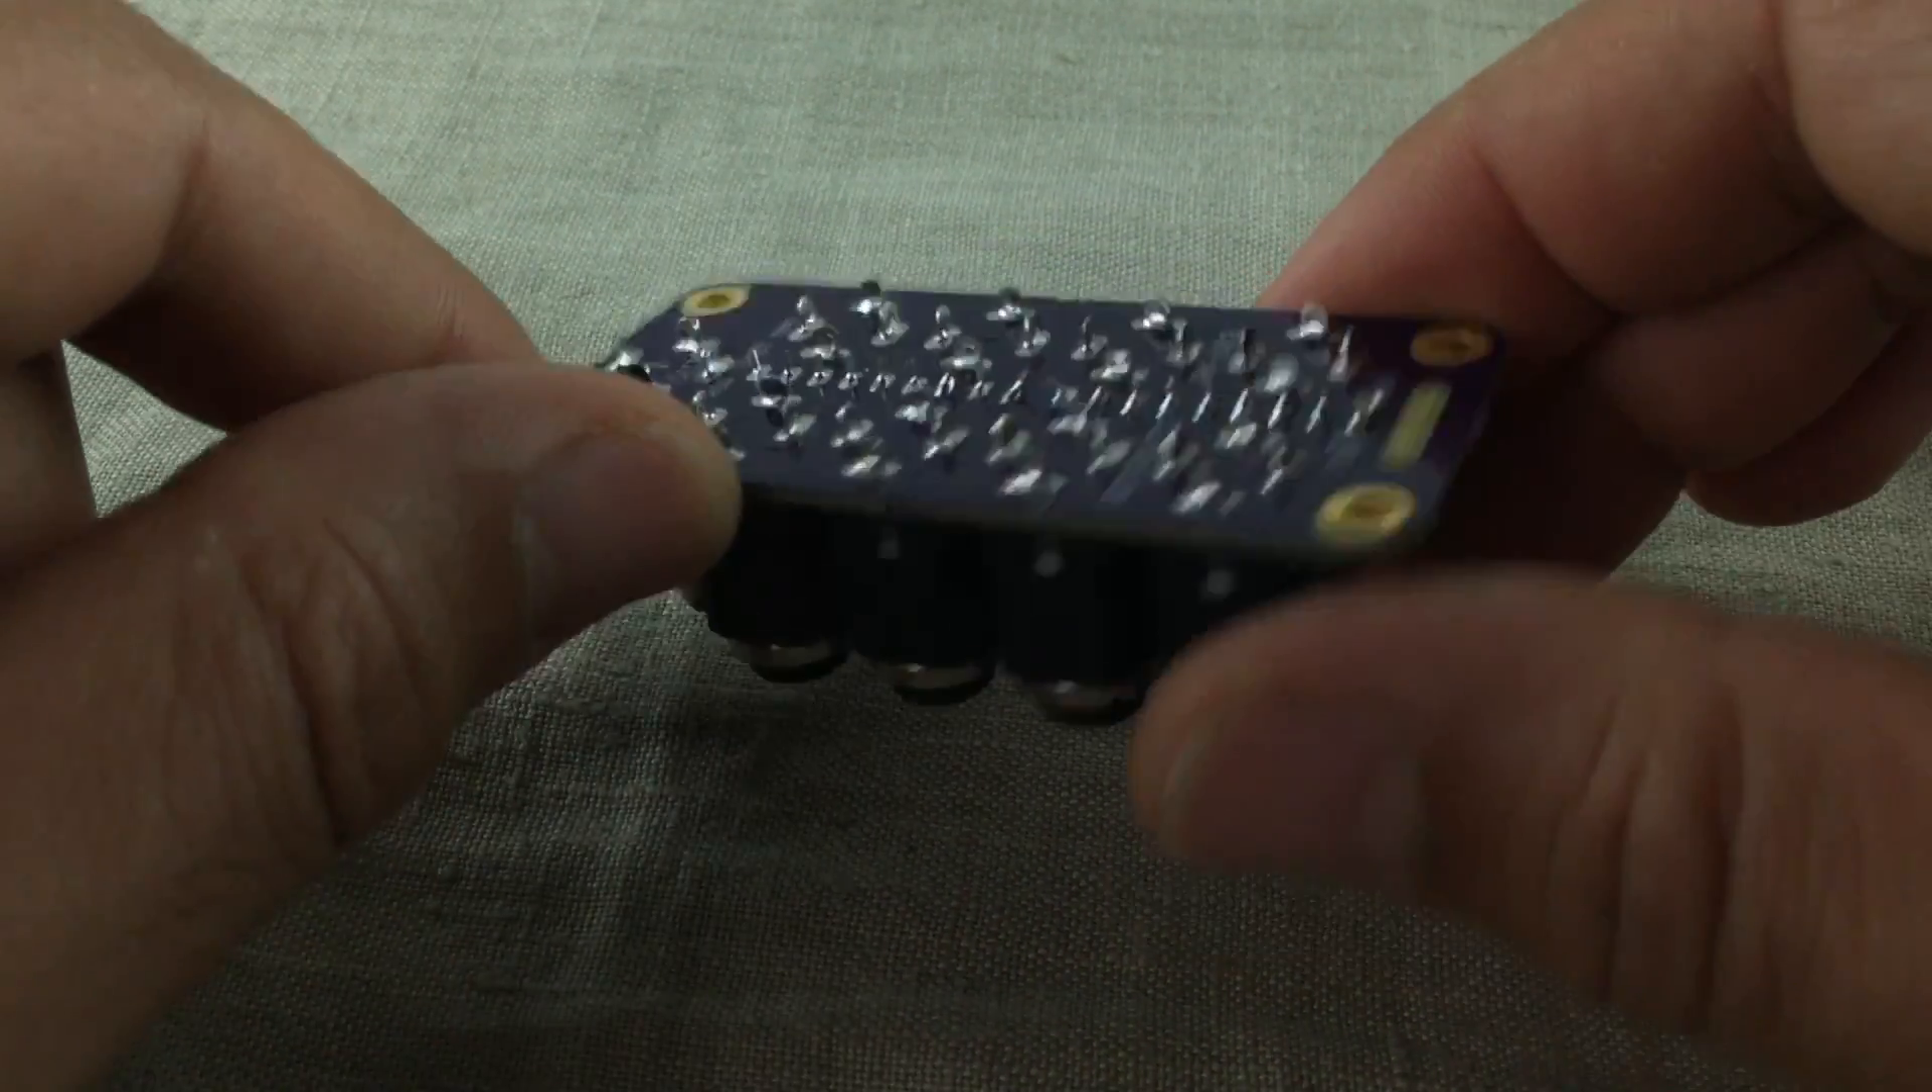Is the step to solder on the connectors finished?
Yes.